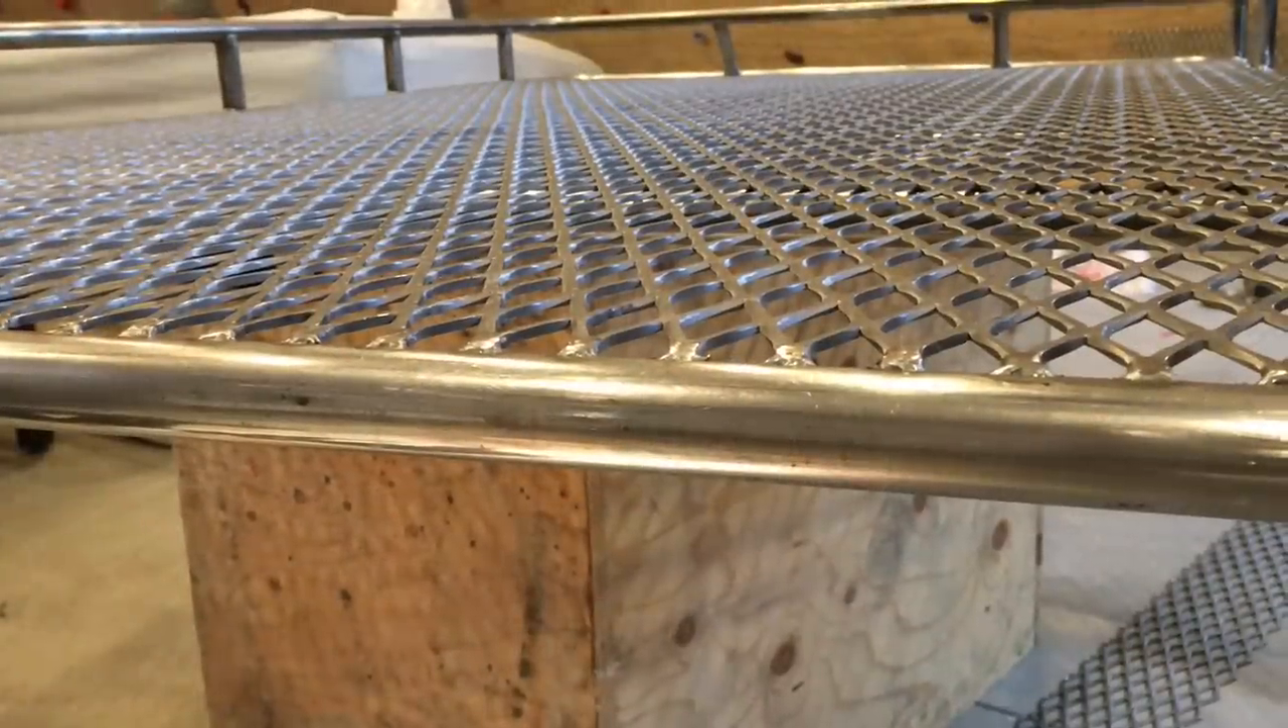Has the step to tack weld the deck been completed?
Yes.